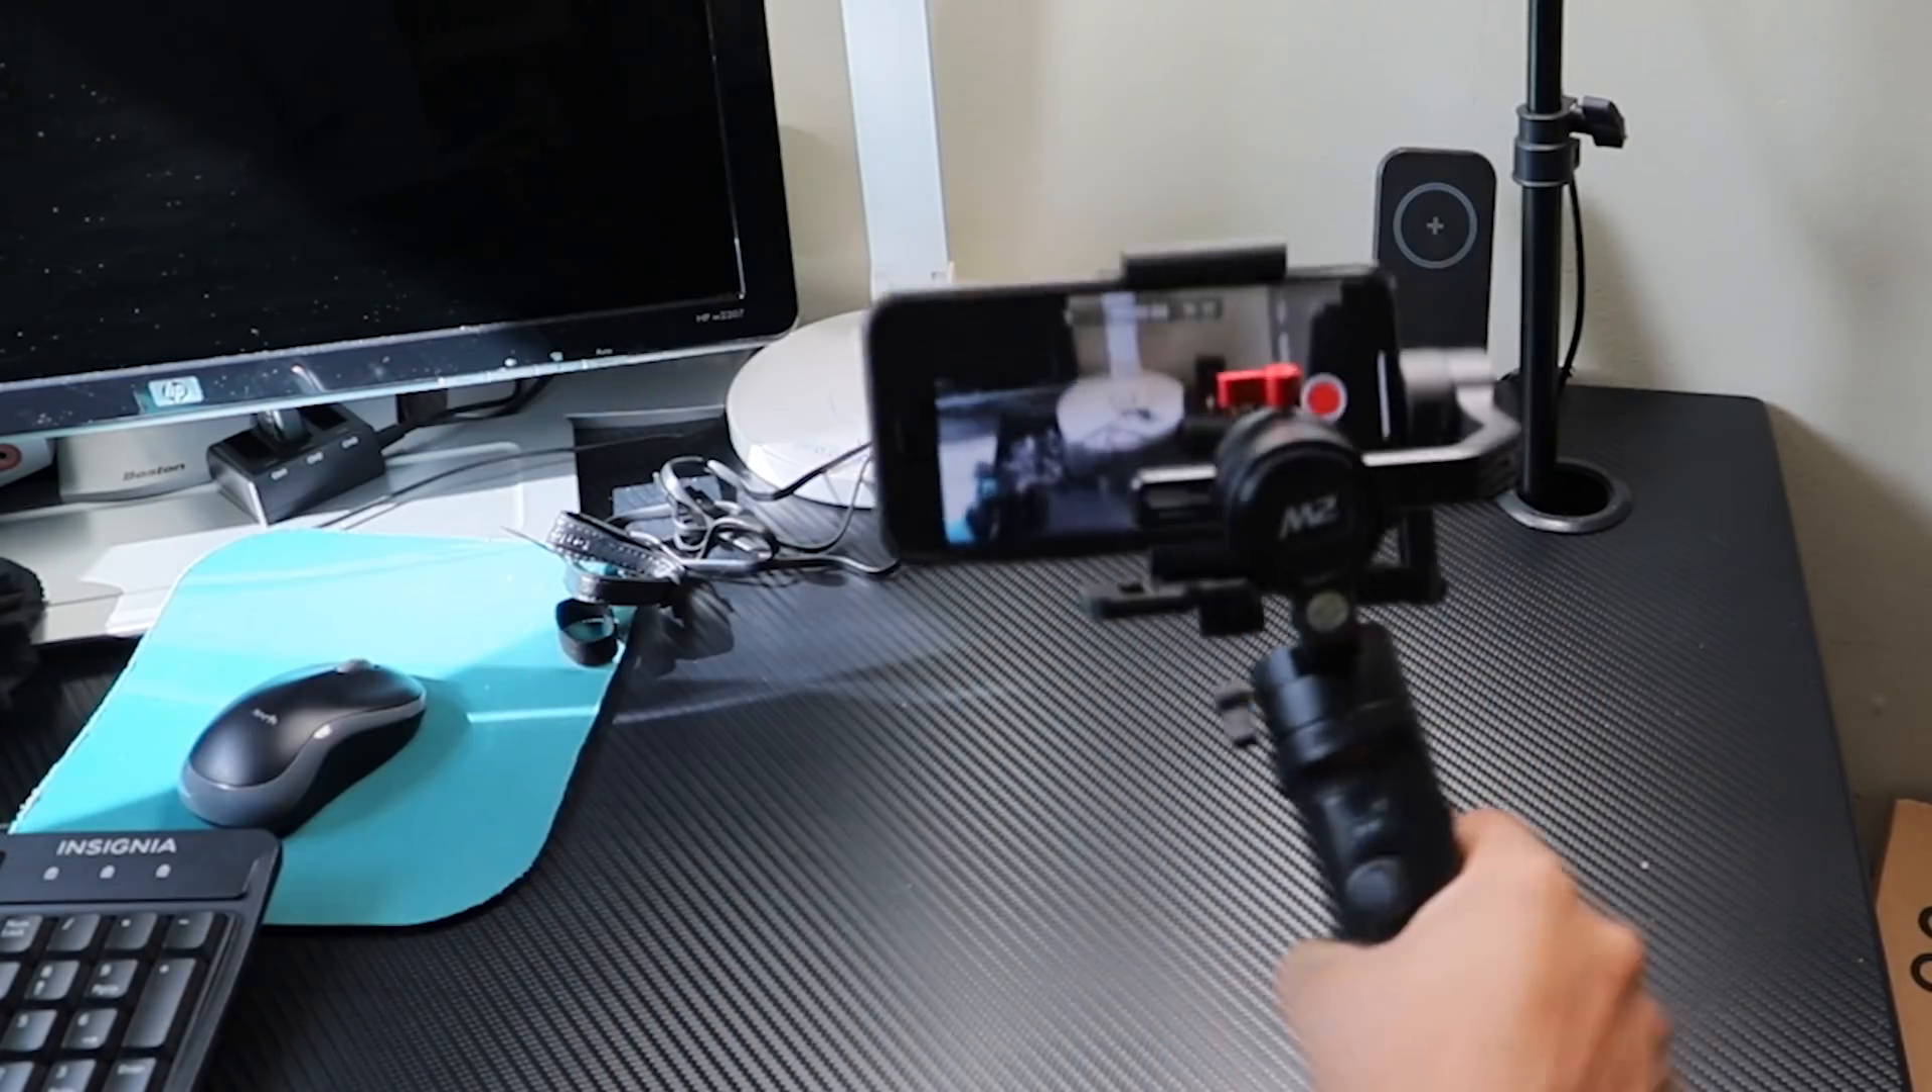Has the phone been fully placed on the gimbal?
Yes.